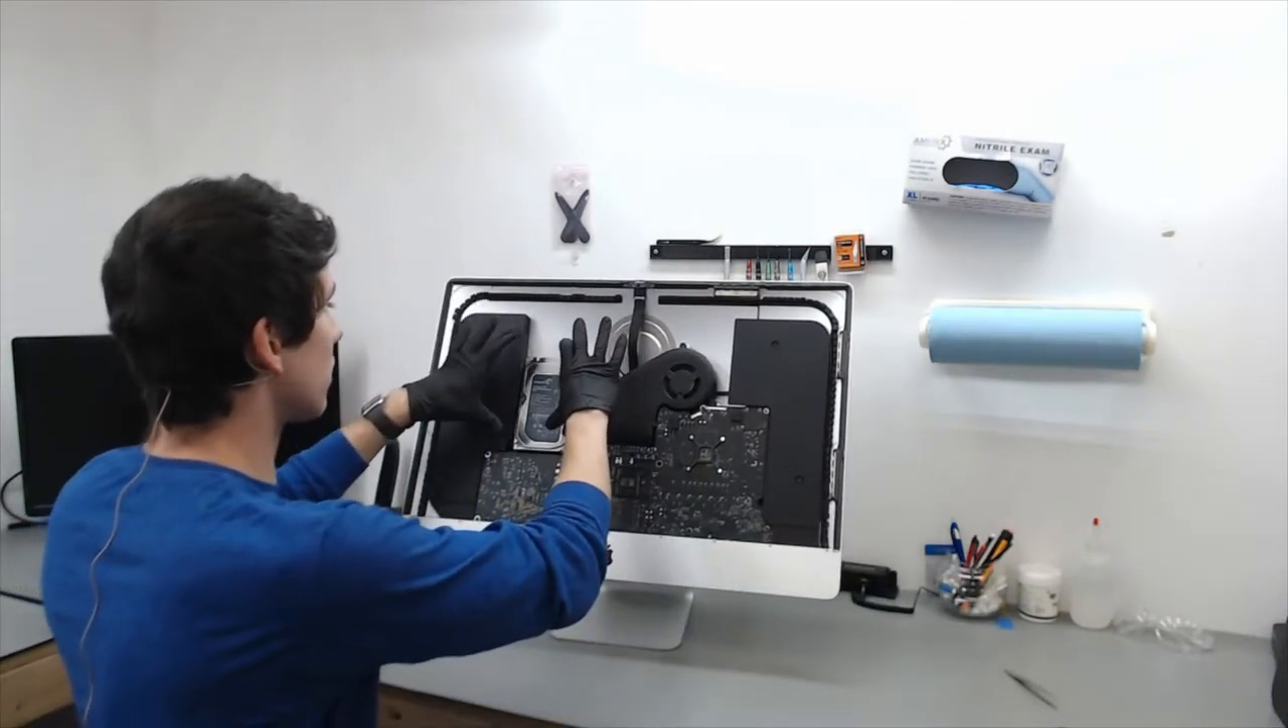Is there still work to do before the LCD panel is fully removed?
No.